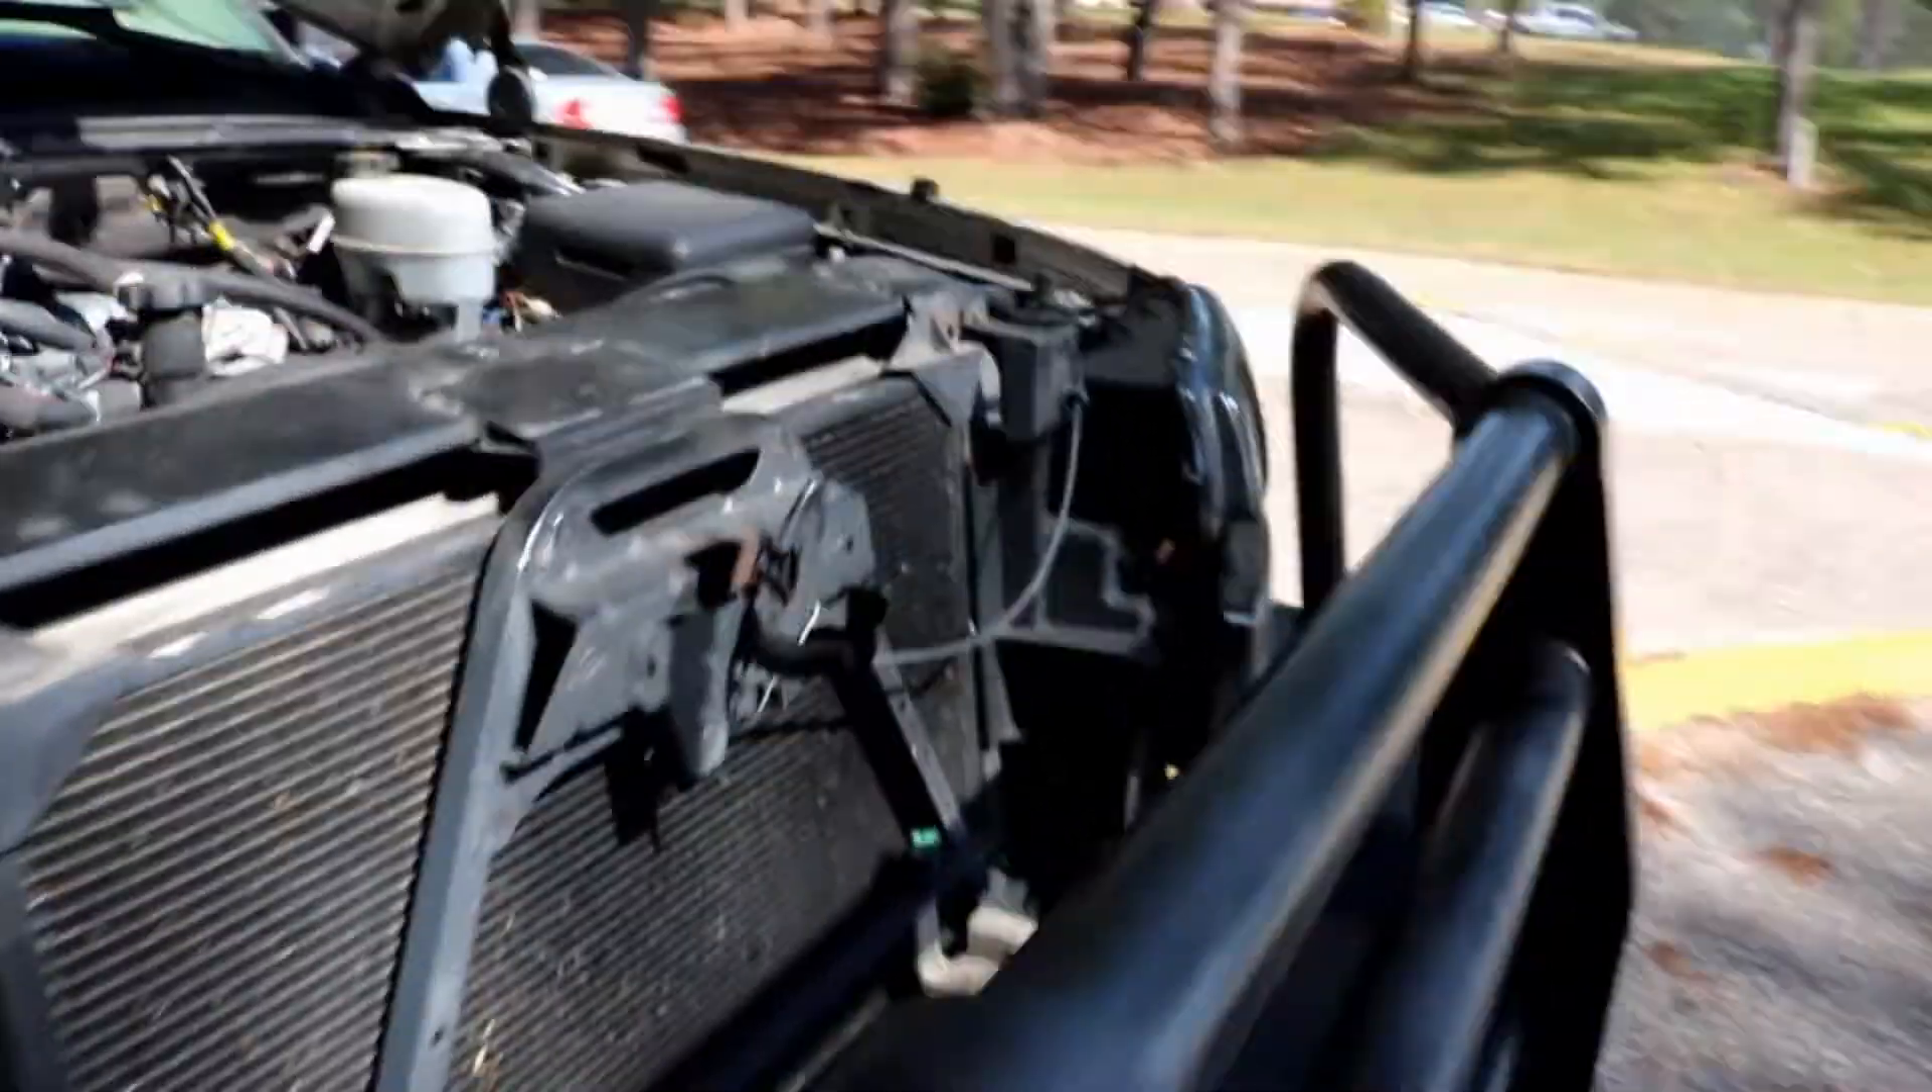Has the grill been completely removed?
Yes.